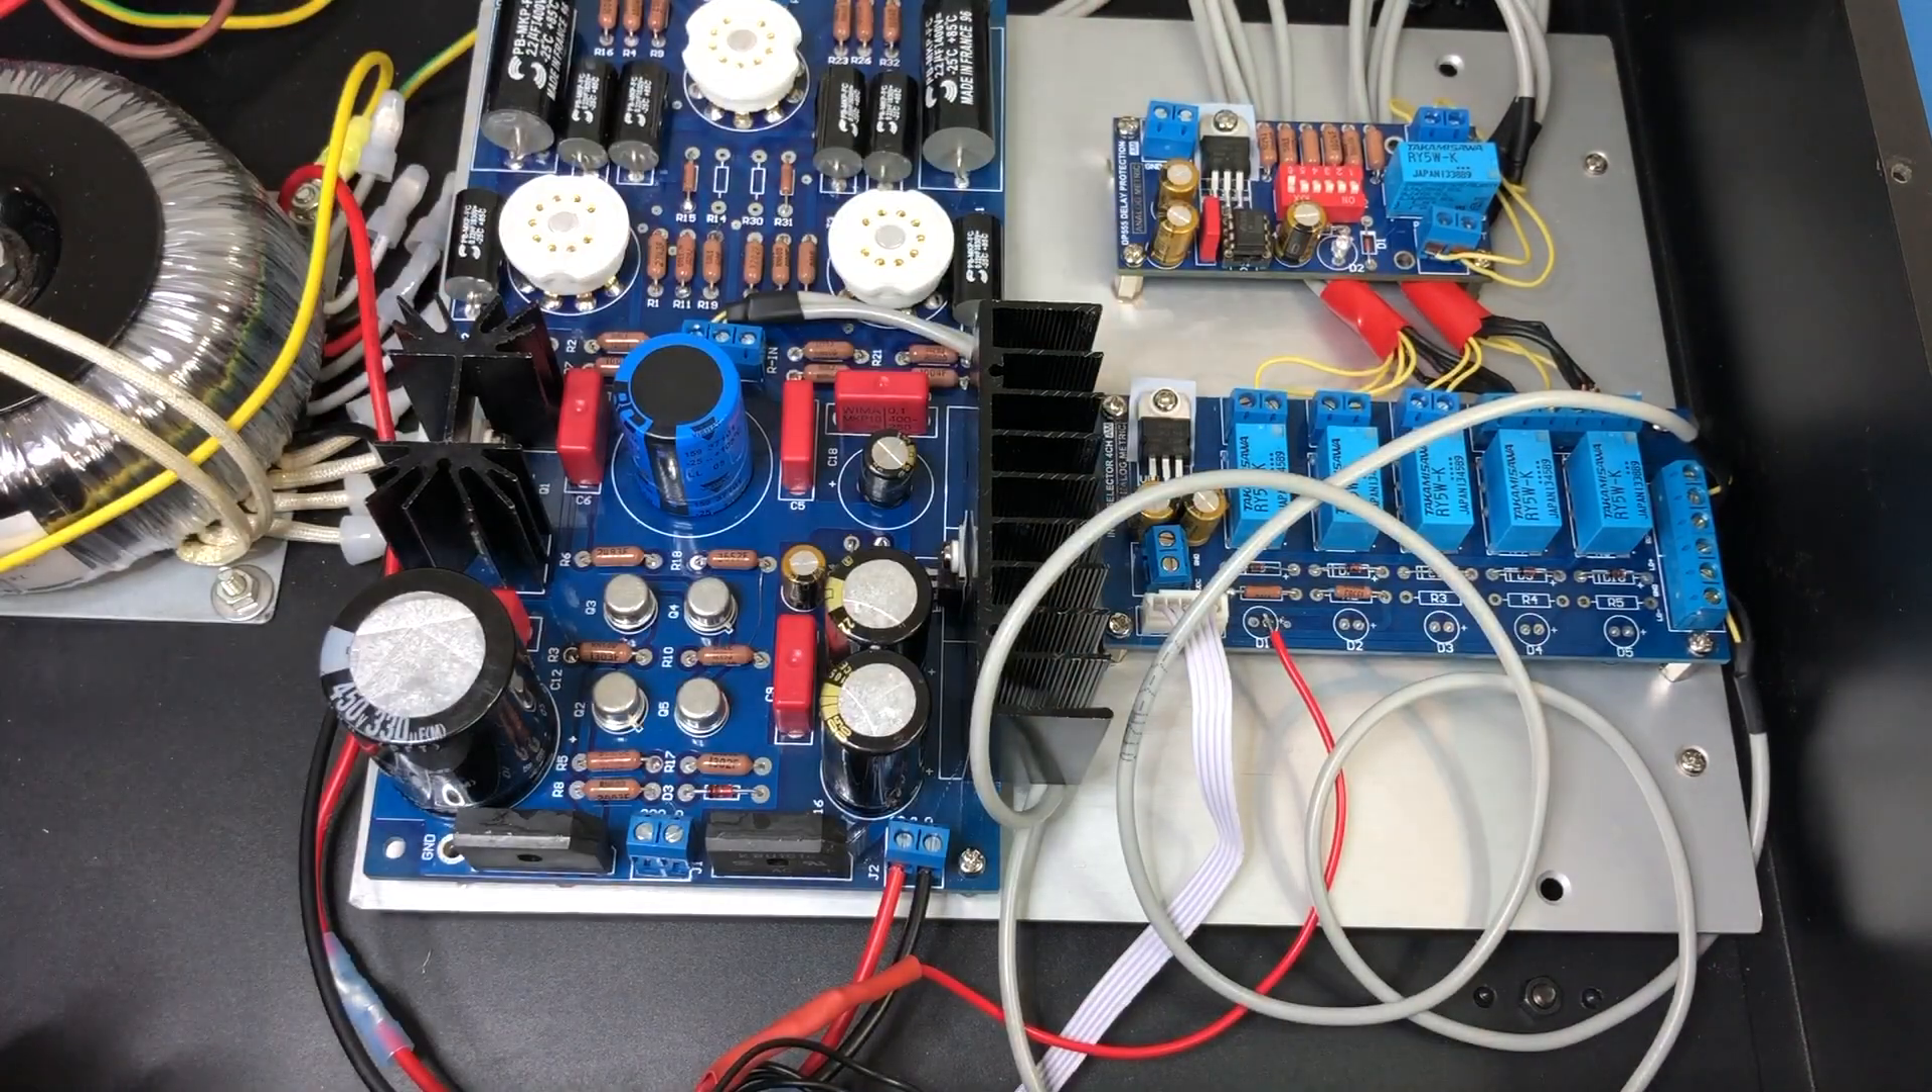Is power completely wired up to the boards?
No.